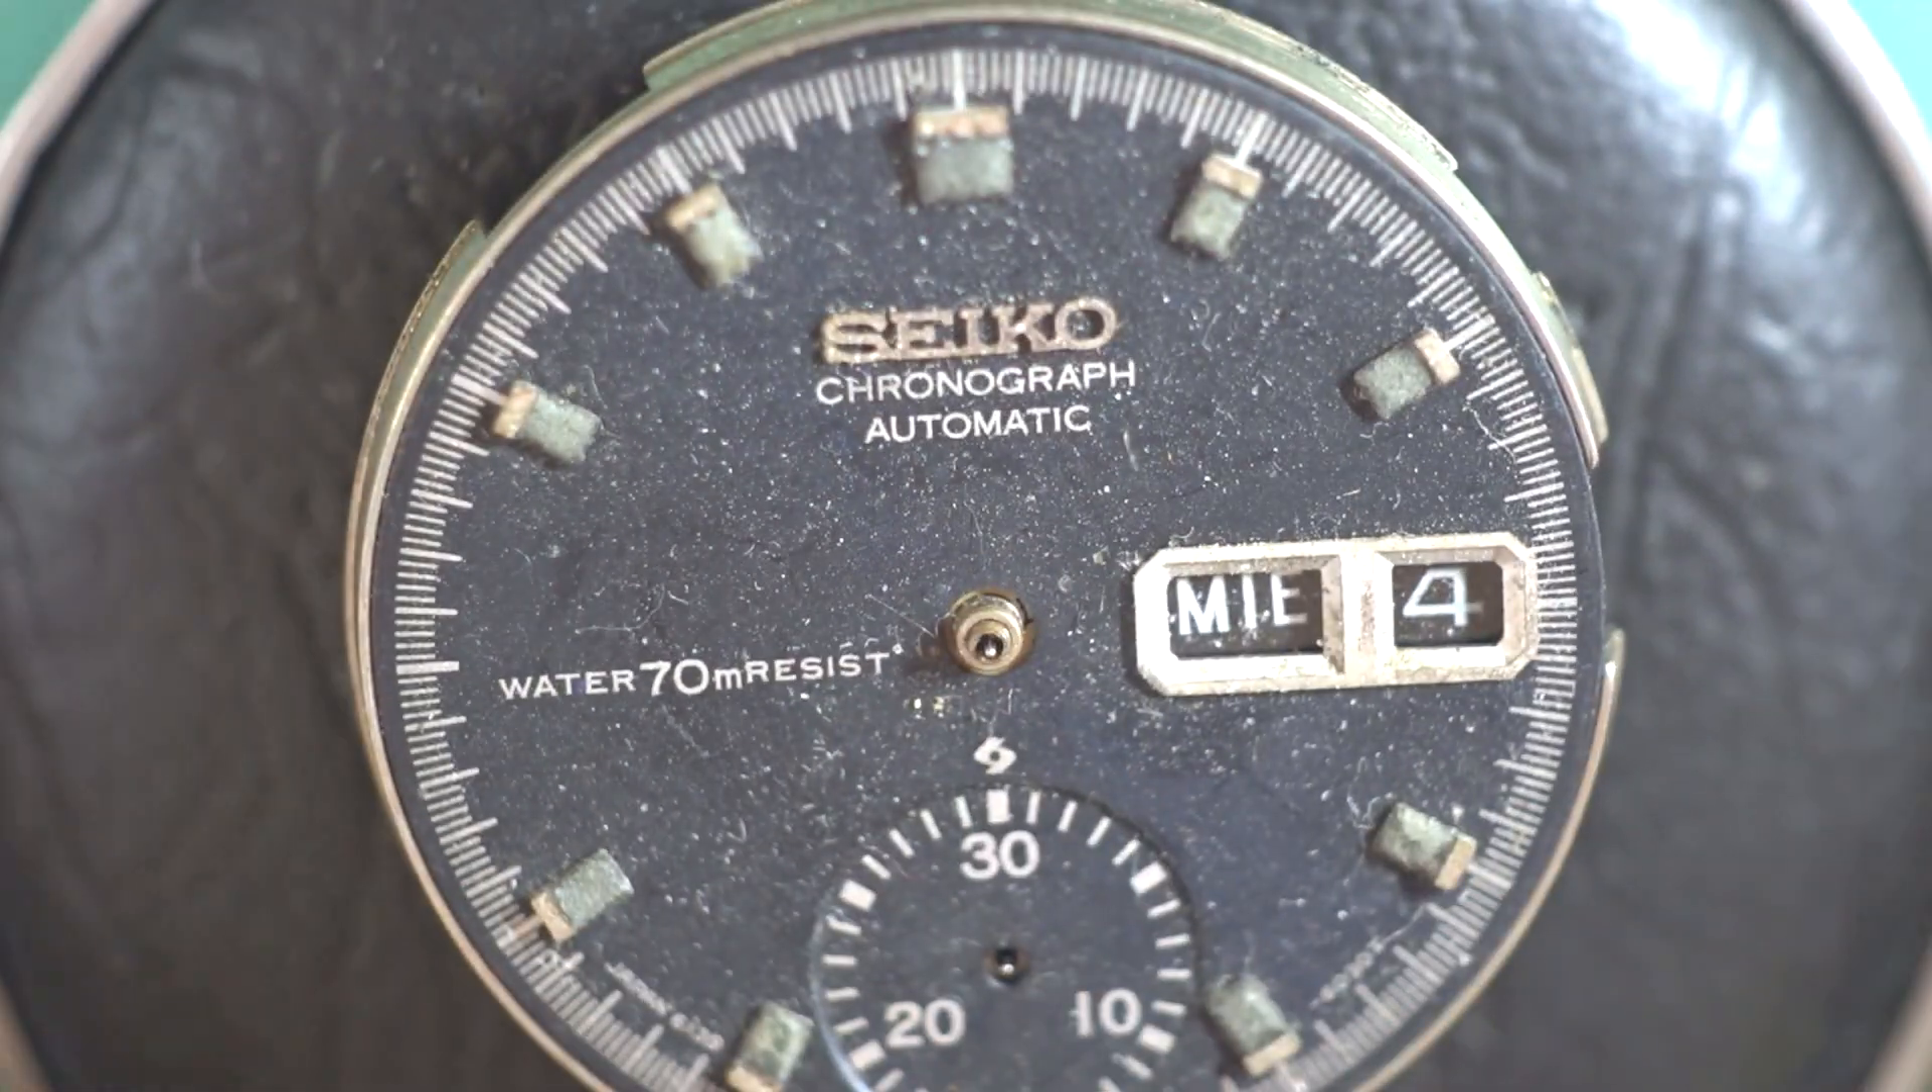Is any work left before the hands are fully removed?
No.